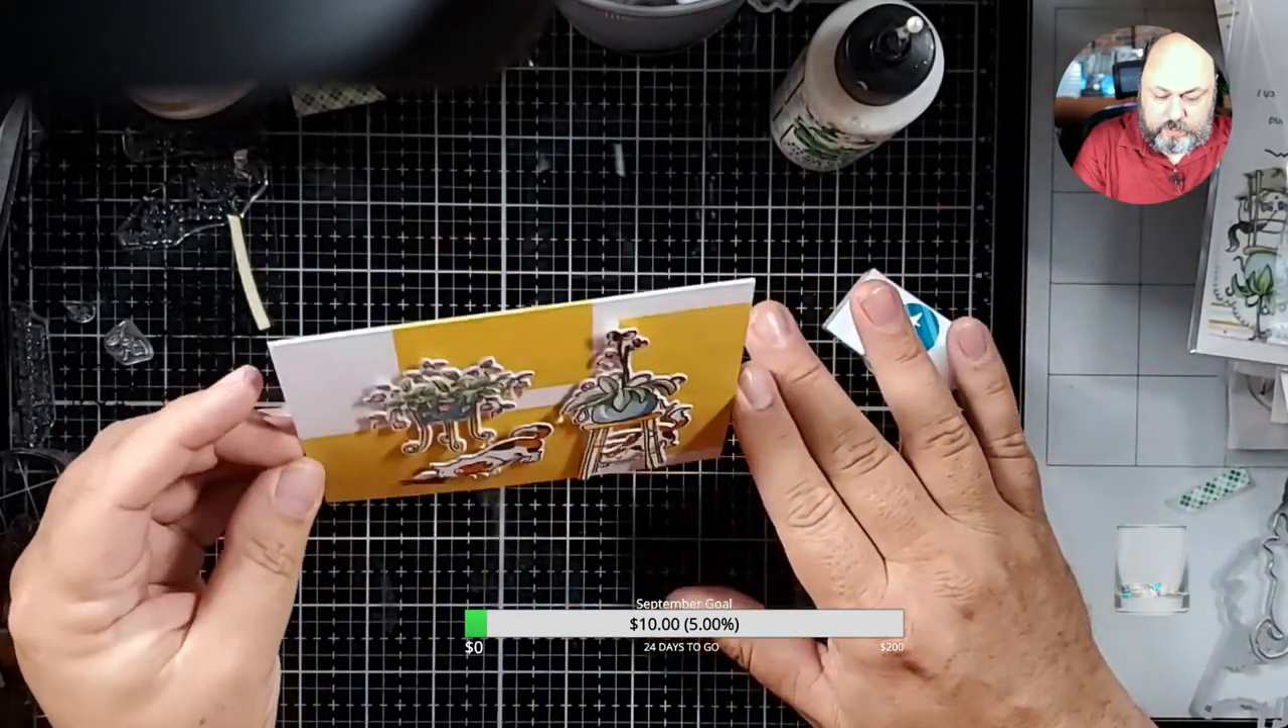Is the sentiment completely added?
No.